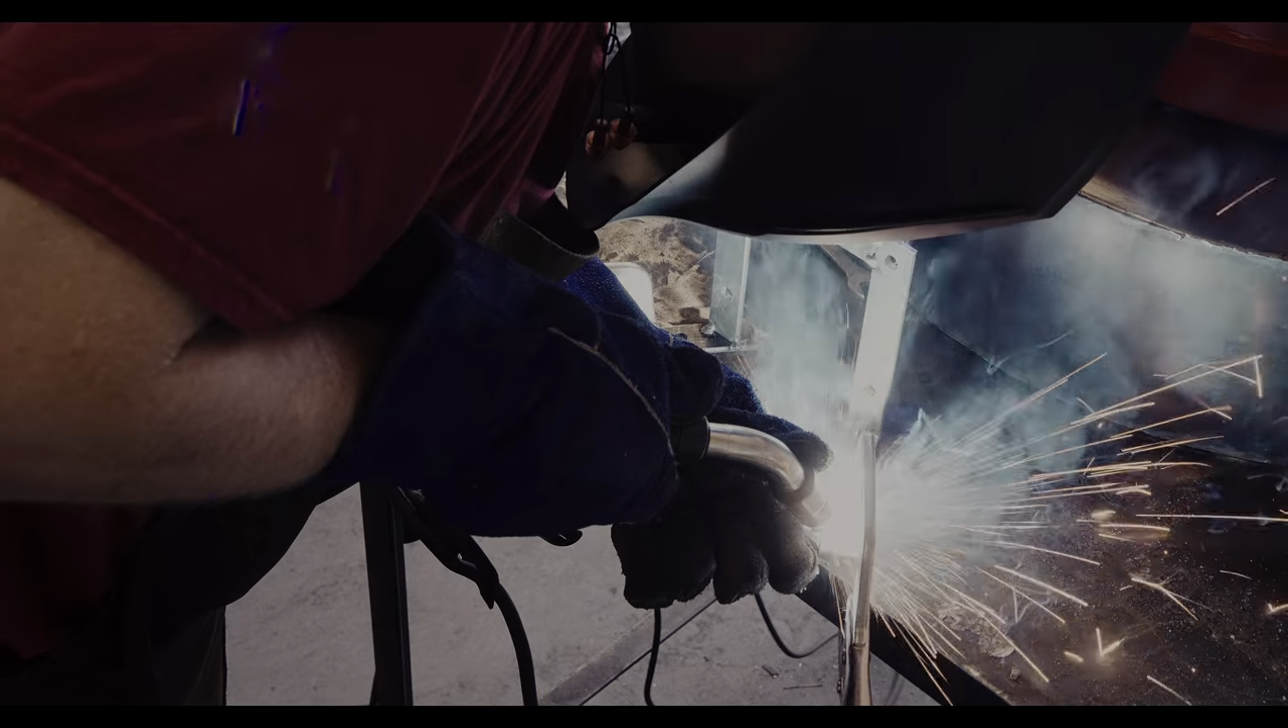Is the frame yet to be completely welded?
Yes.